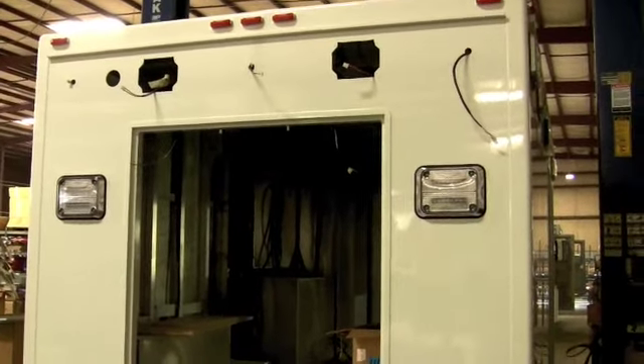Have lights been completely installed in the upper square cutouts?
No.